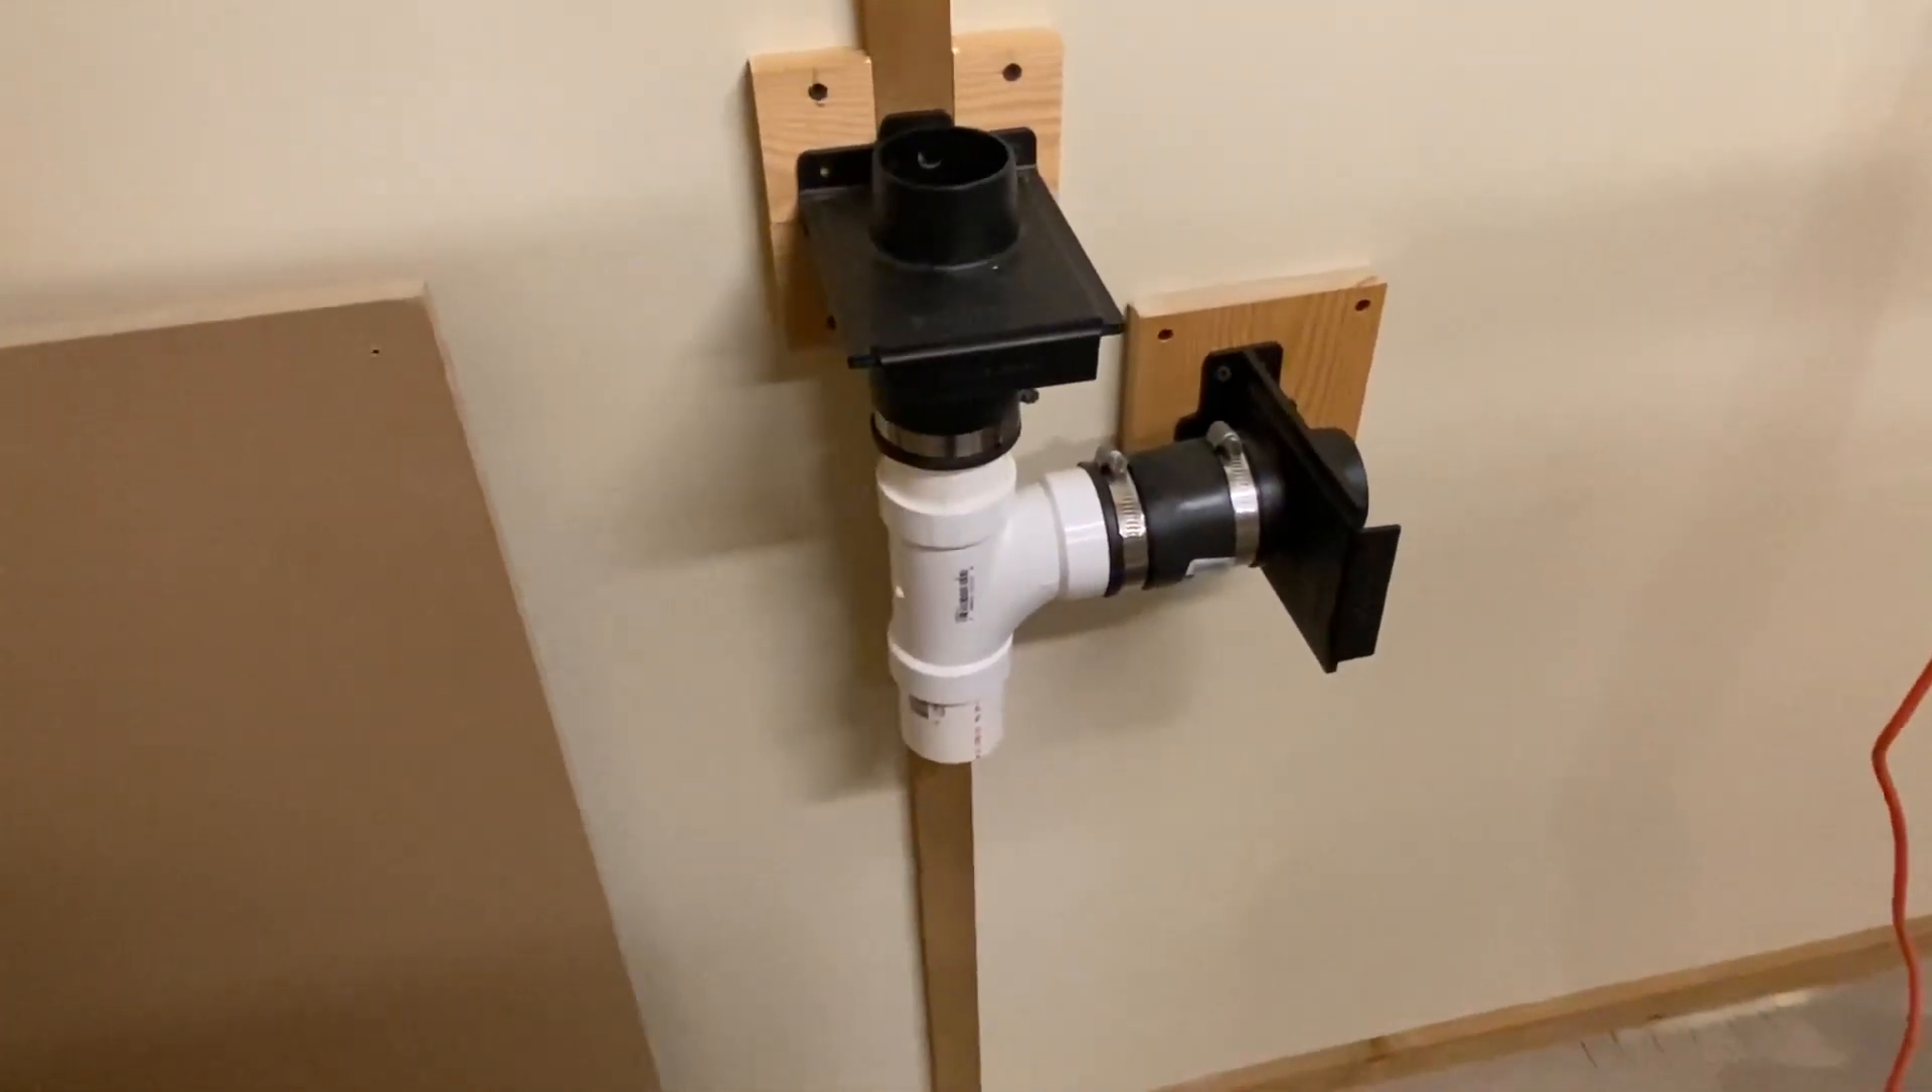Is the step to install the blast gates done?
Yes.